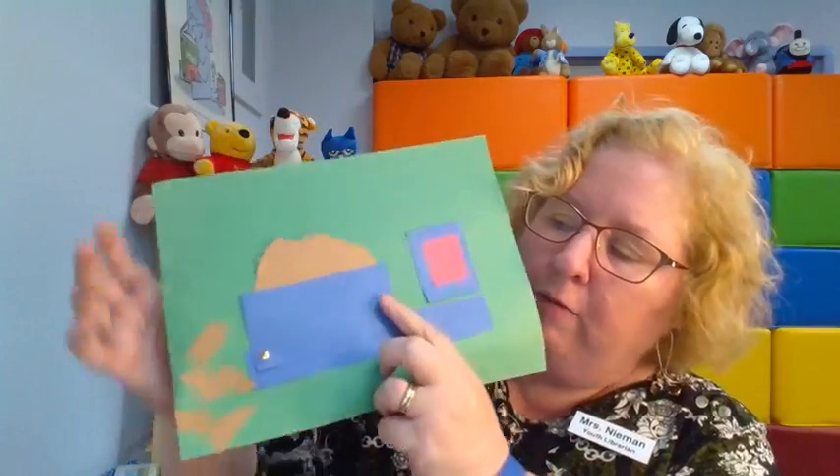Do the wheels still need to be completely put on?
Yes.